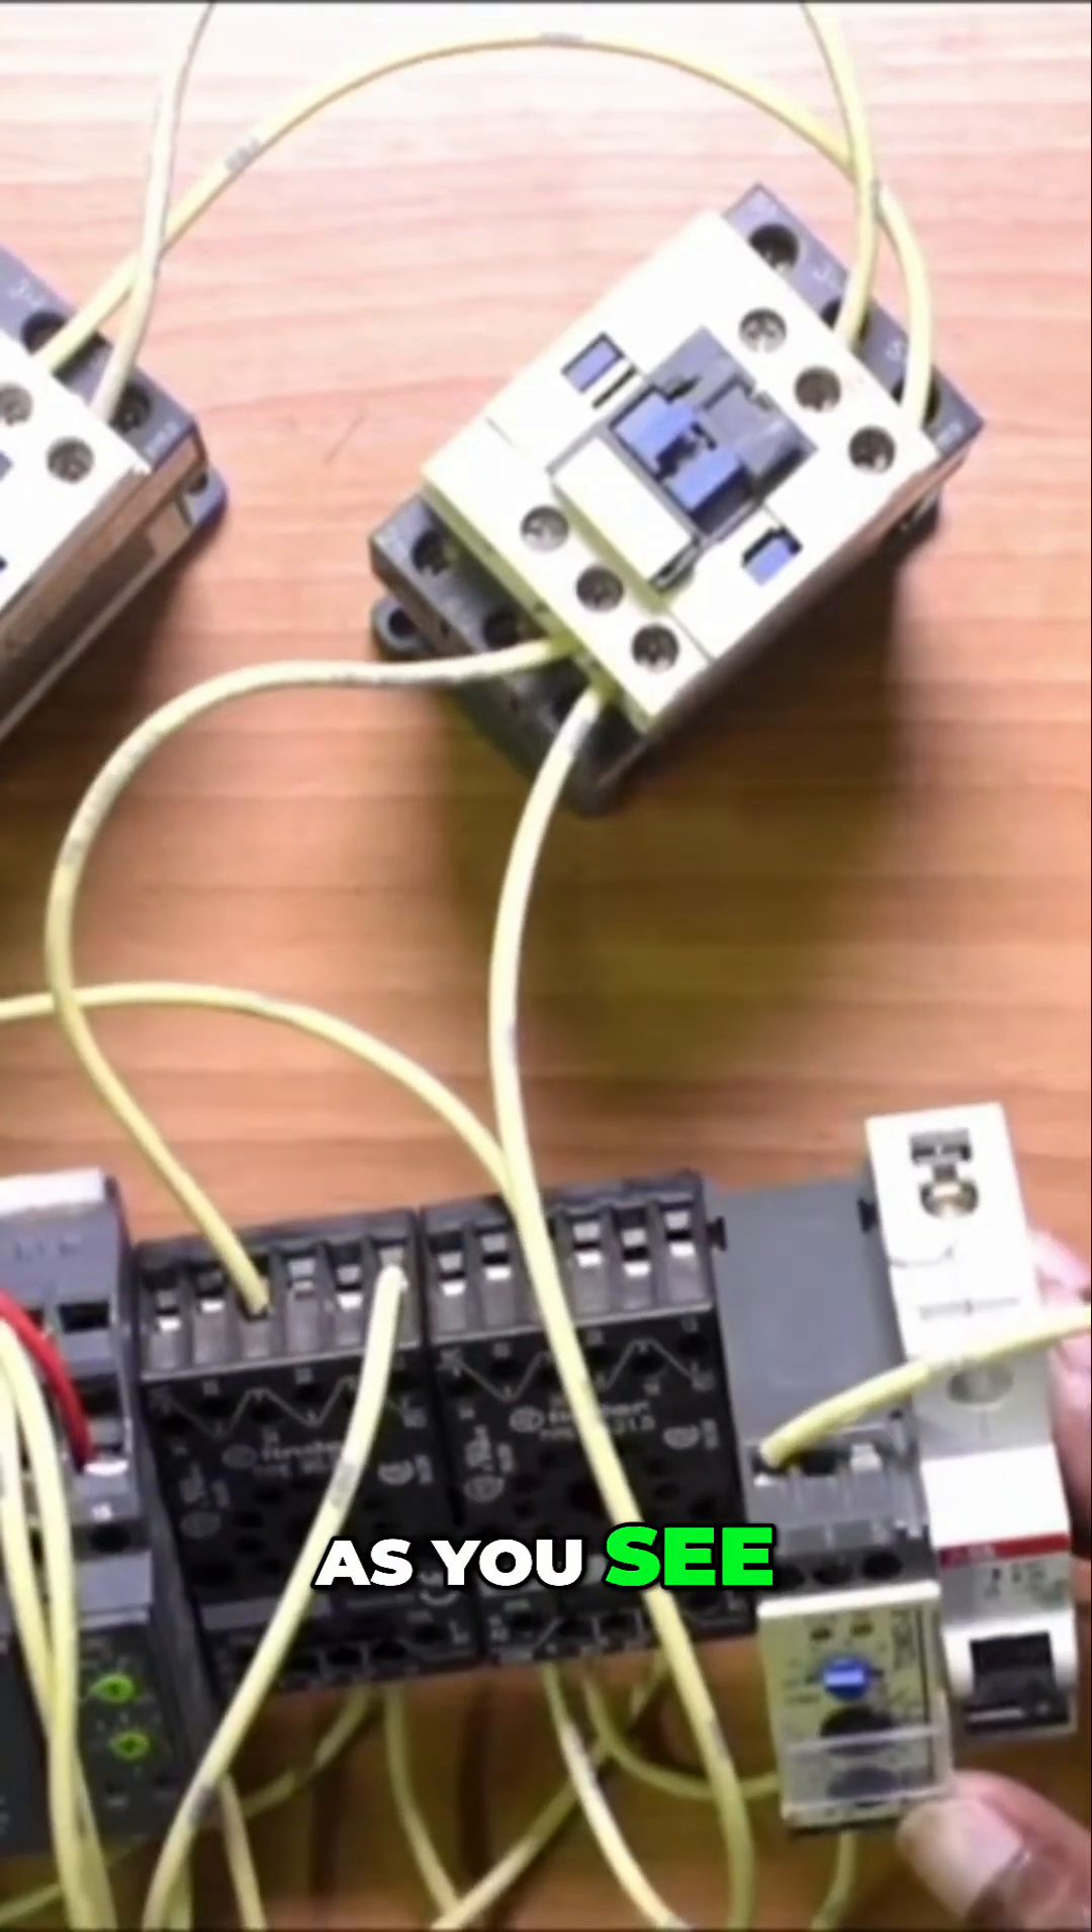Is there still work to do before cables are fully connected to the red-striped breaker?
Yes.